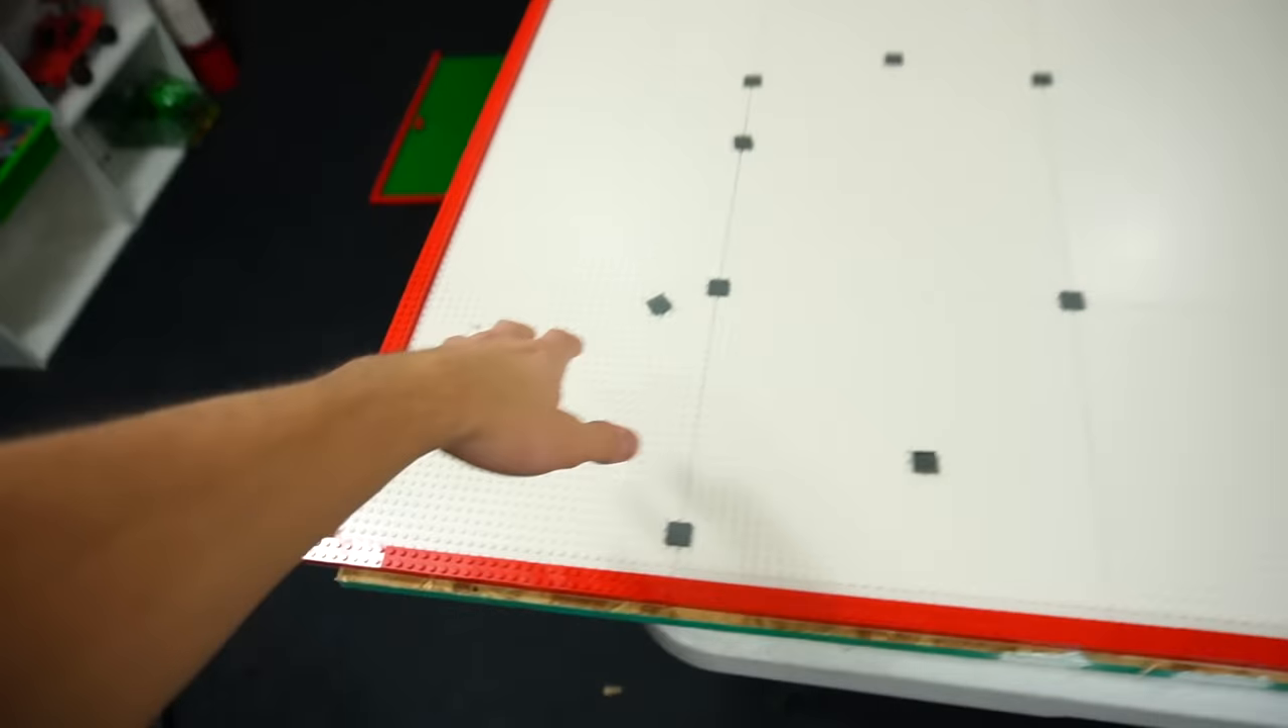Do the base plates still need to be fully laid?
No.